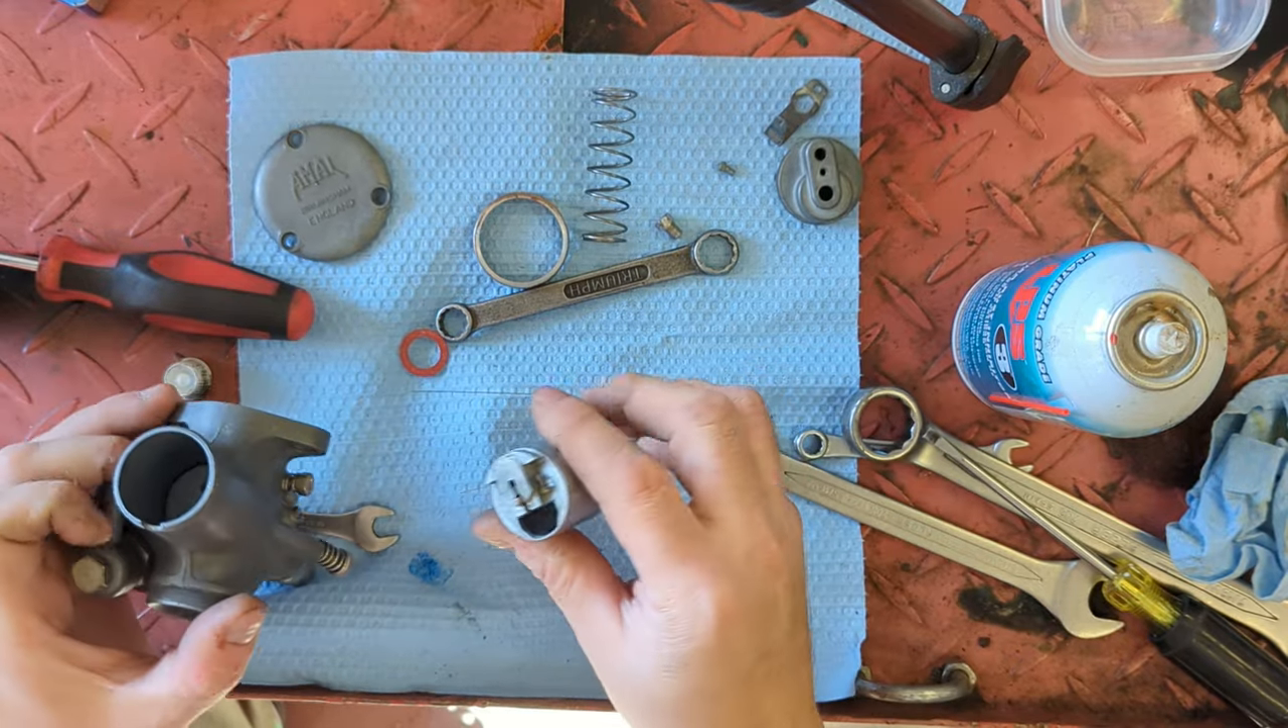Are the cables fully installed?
No.